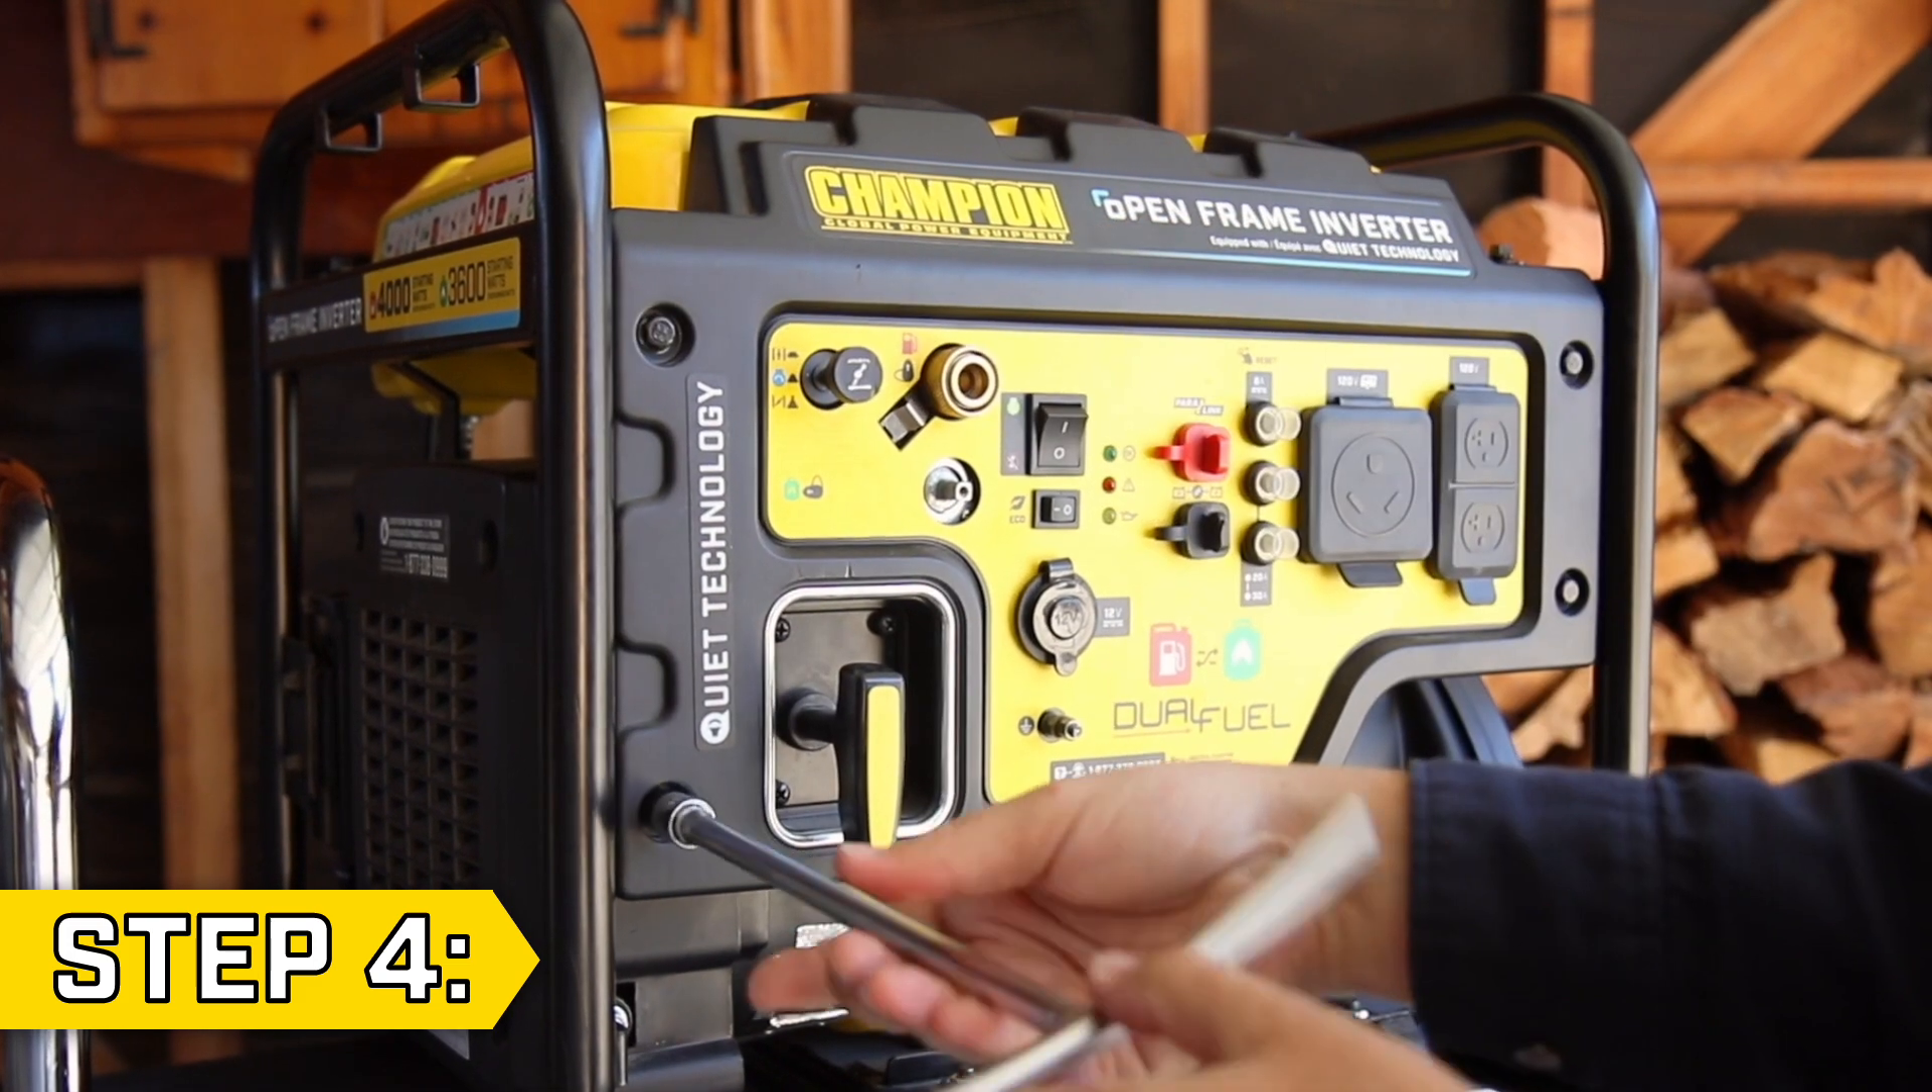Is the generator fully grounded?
No.